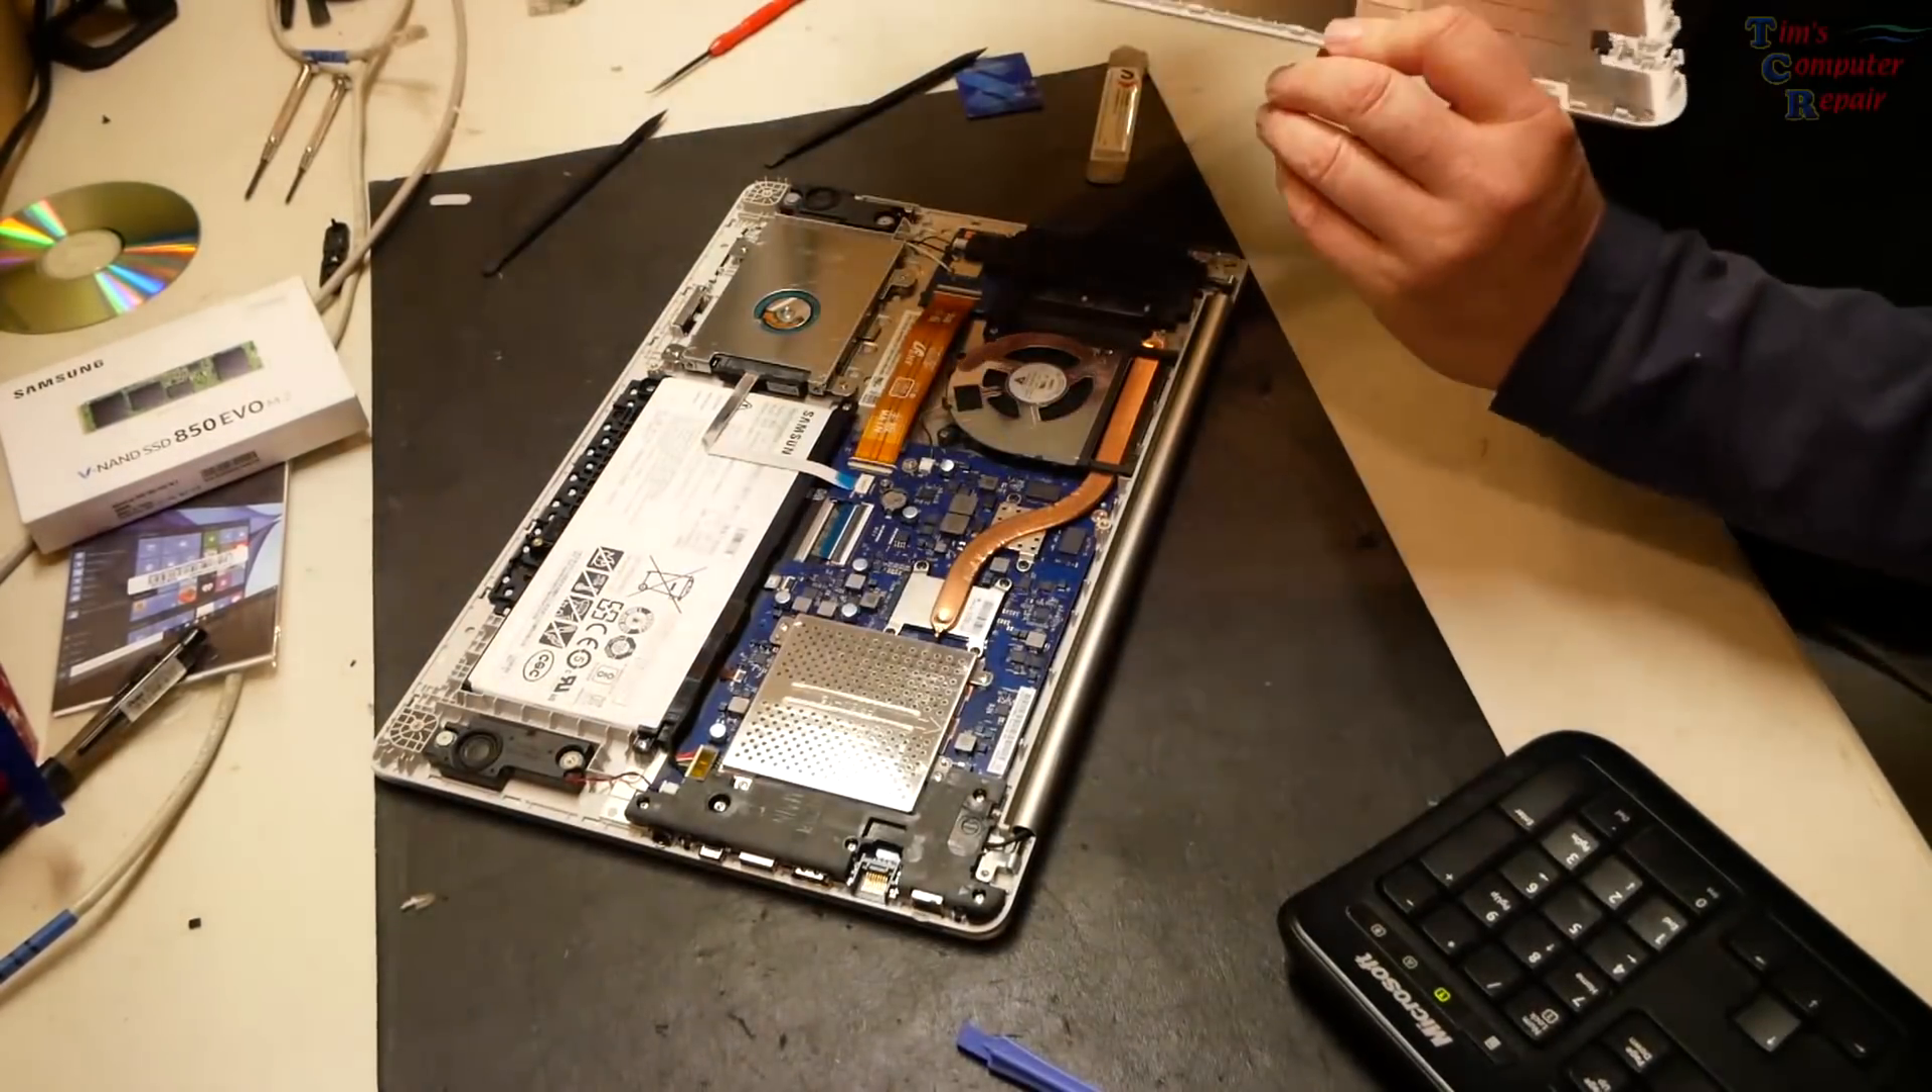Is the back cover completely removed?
Yes.